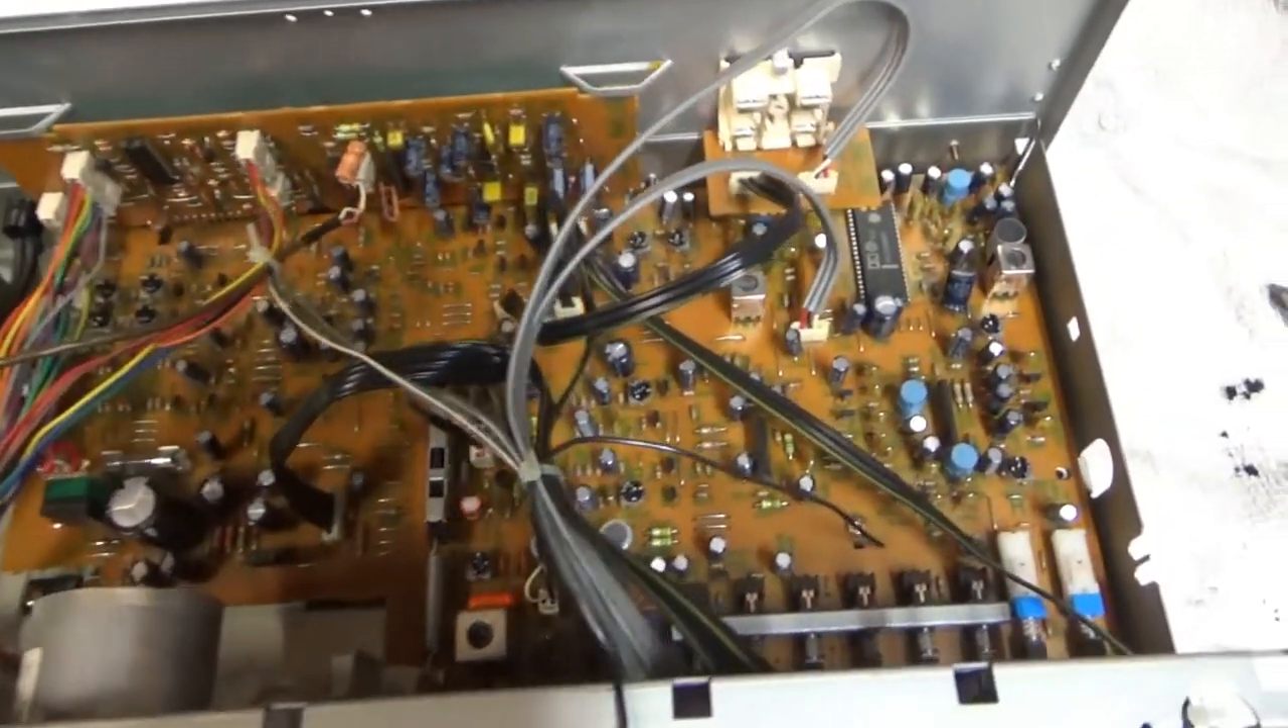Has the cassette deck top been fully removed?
Yes.